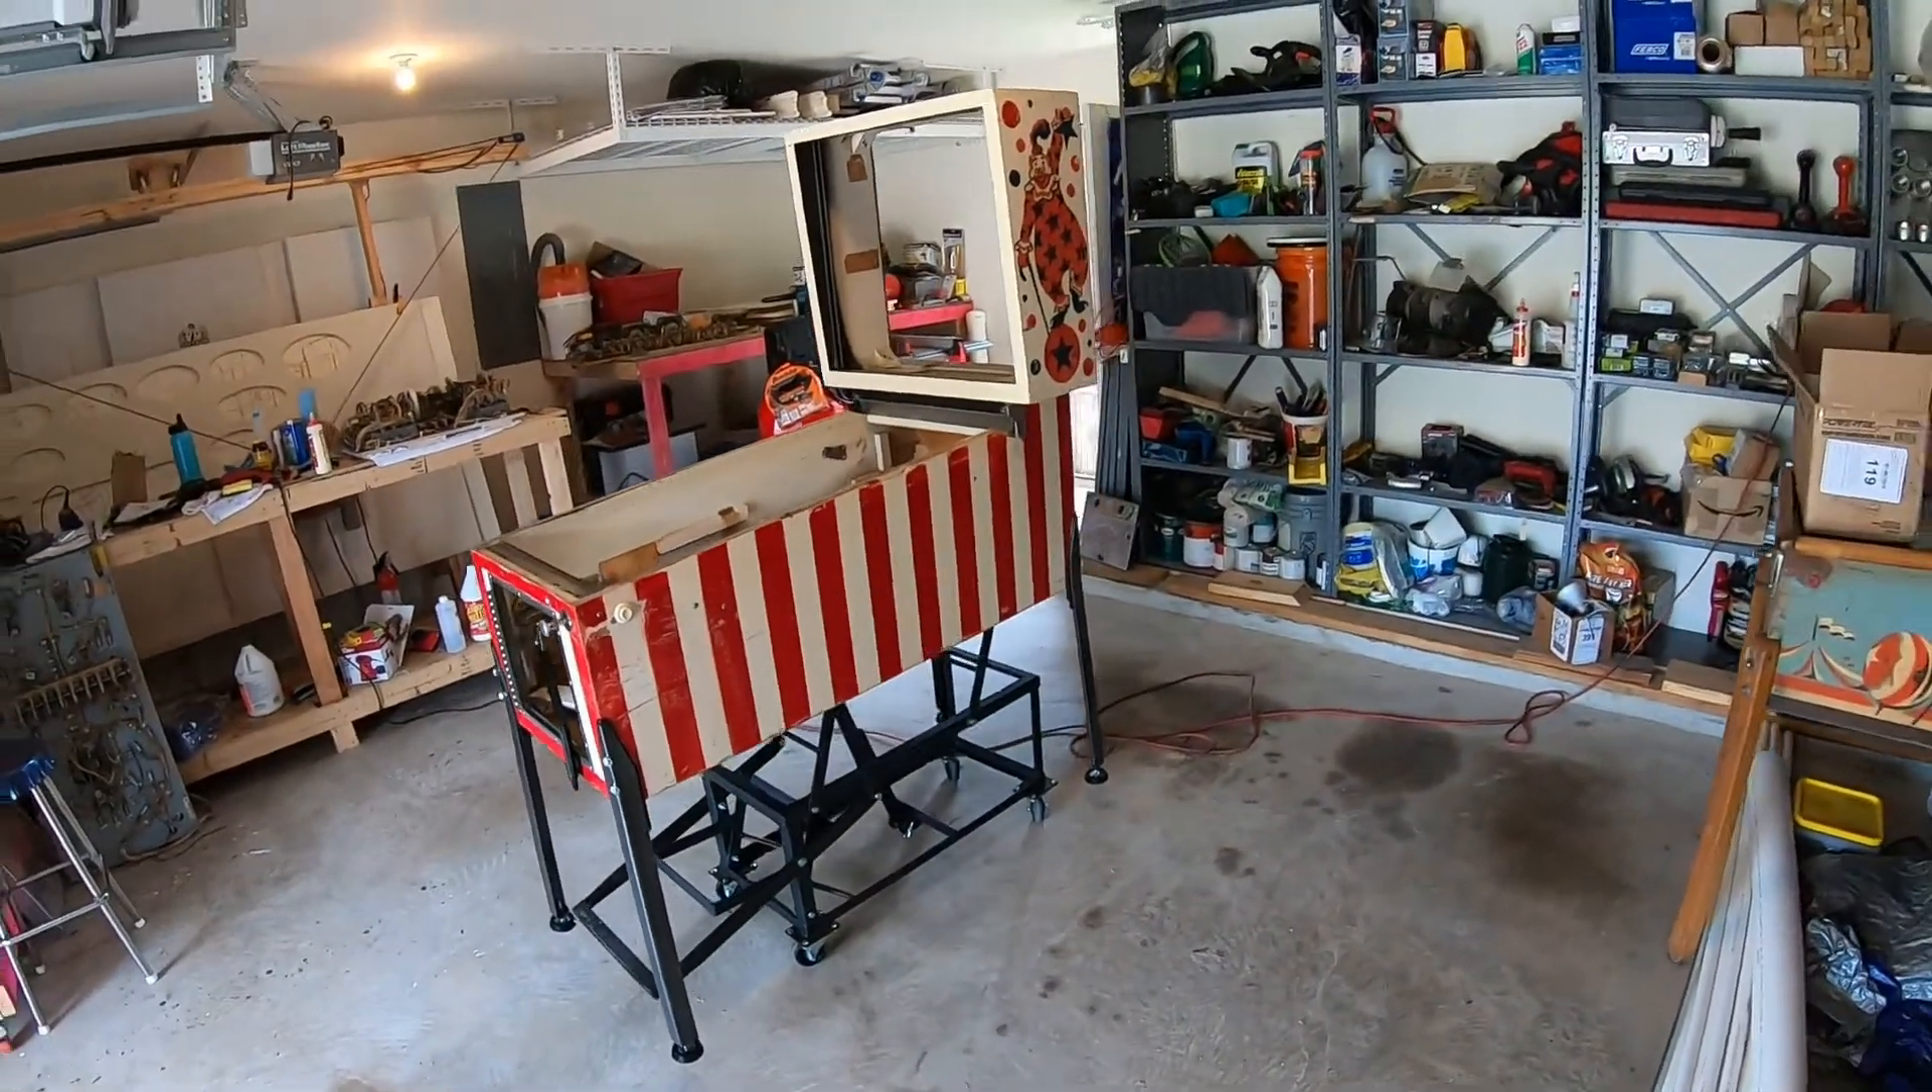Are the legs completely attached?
Yes.